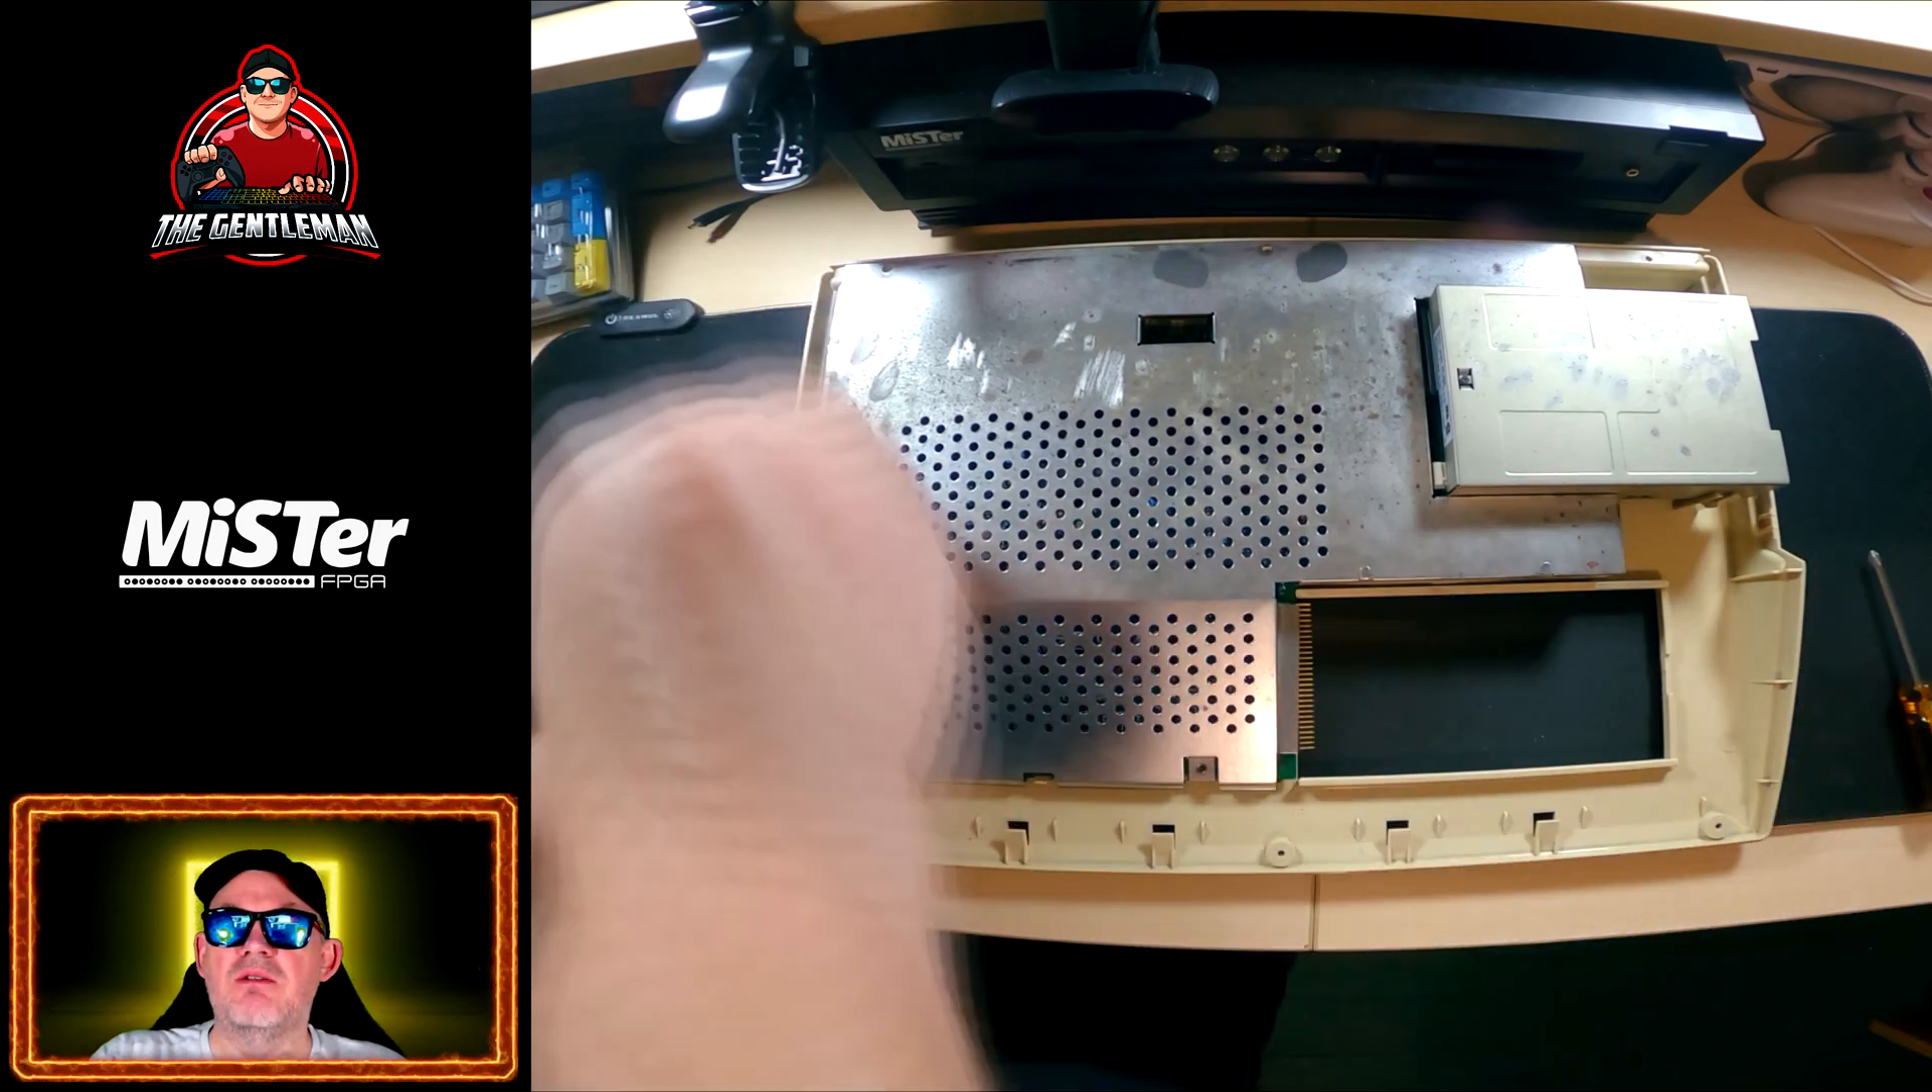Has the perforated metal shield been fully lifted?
No.